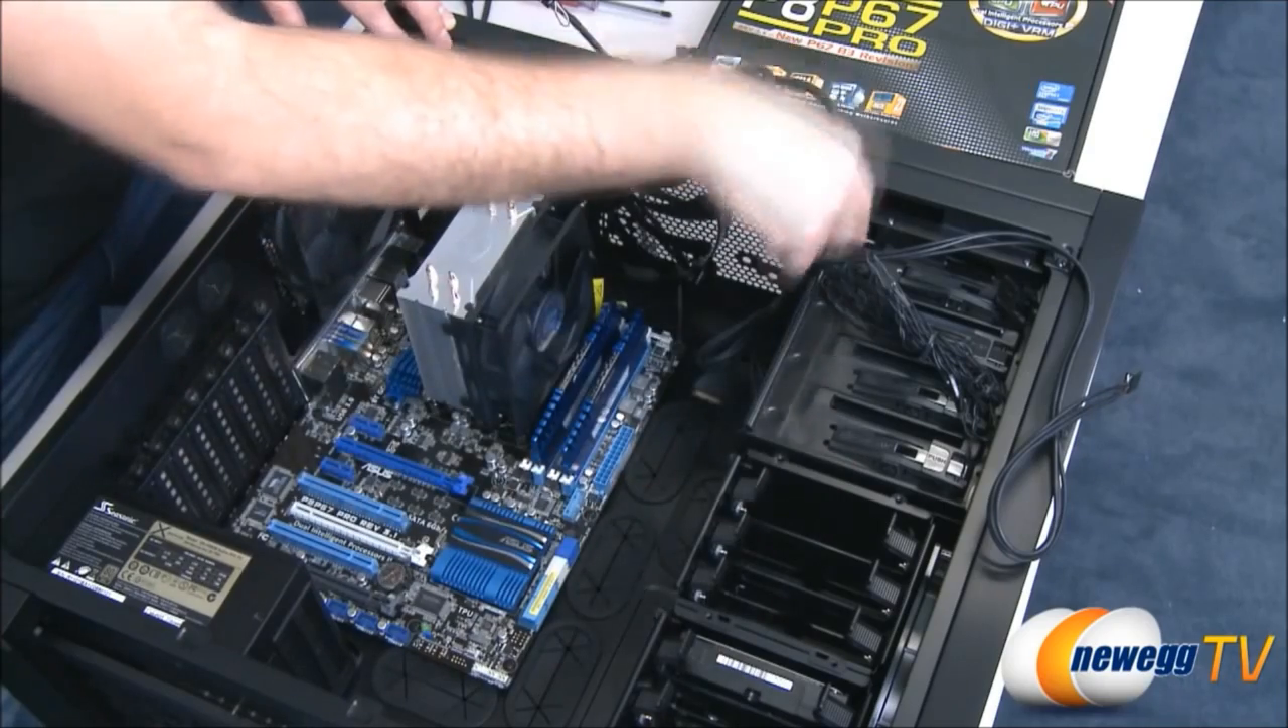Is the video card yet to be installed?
Yes.